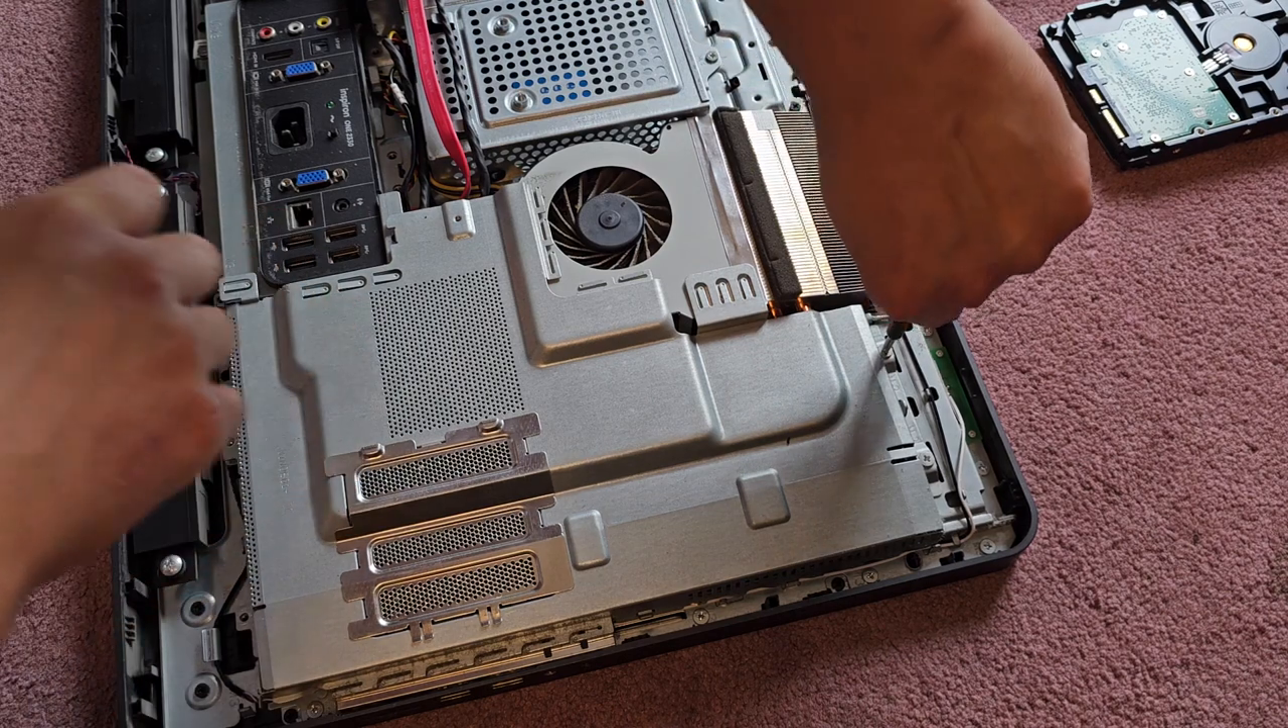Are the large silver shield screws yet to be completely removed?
Yes.